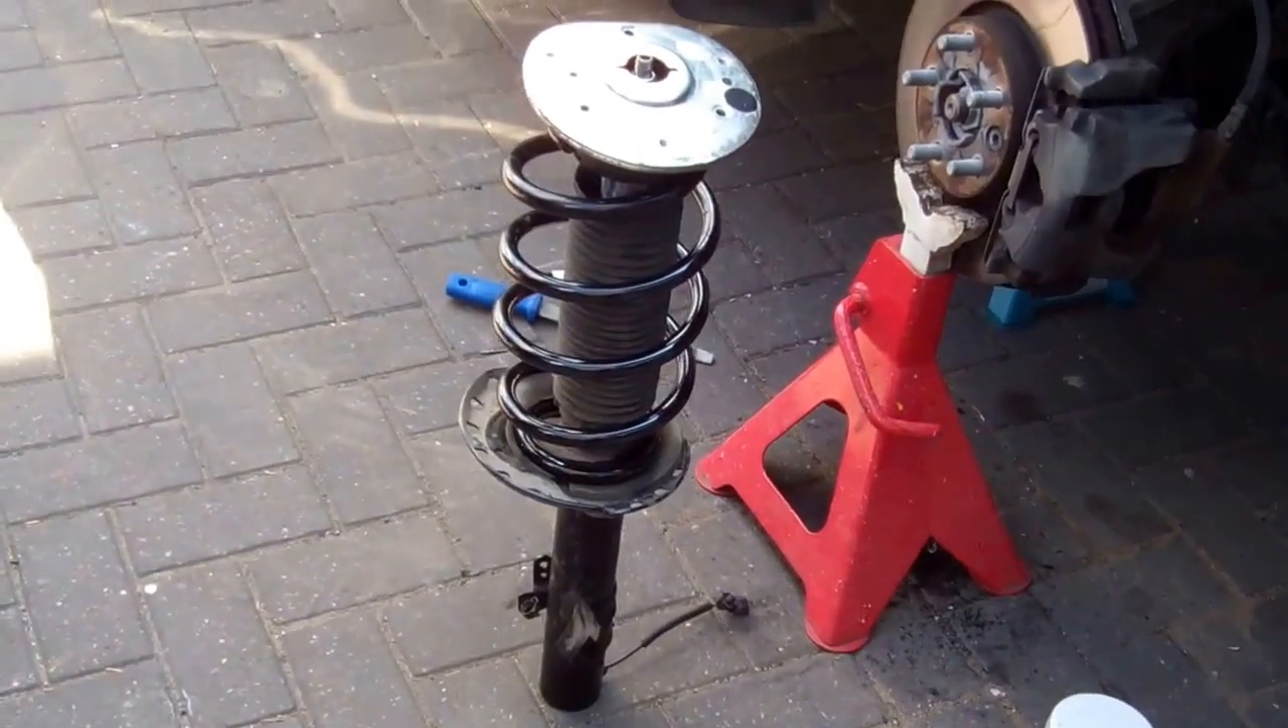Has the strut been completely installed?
No.